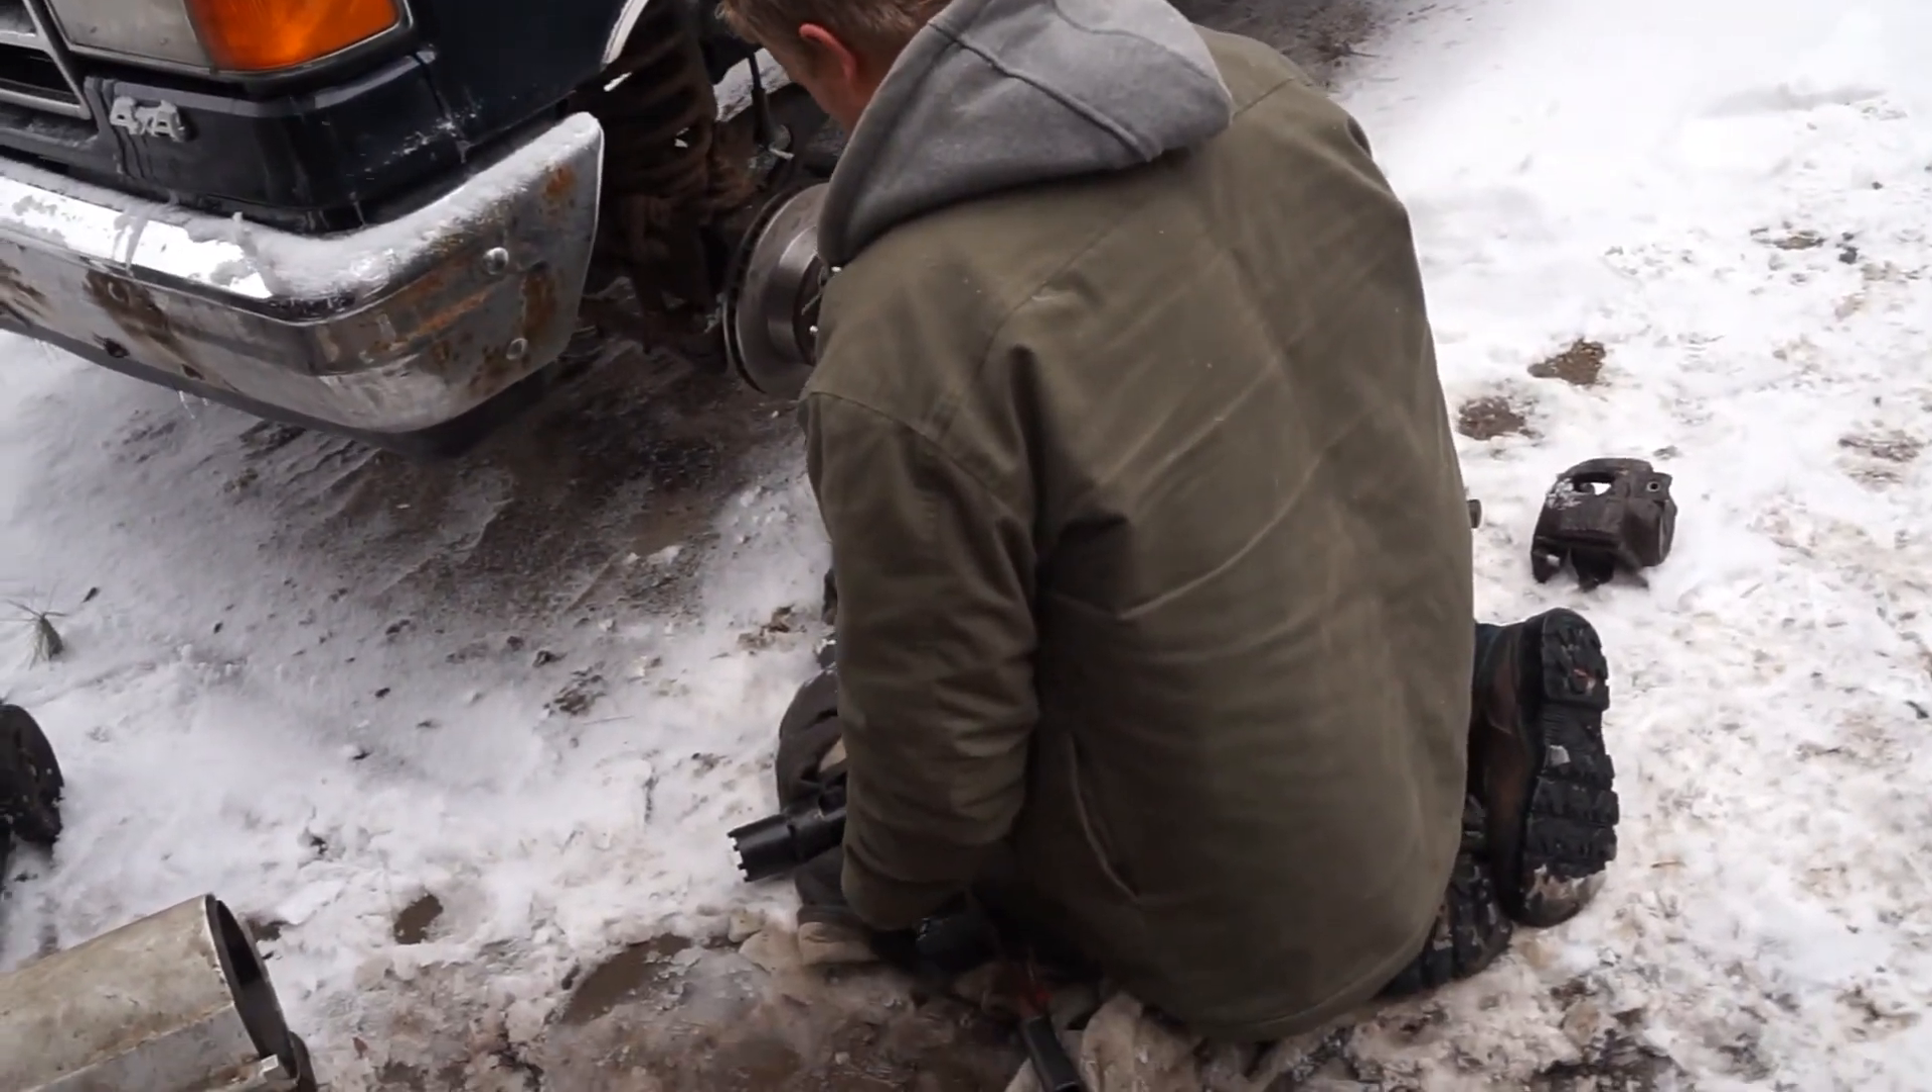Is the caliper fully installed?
No.